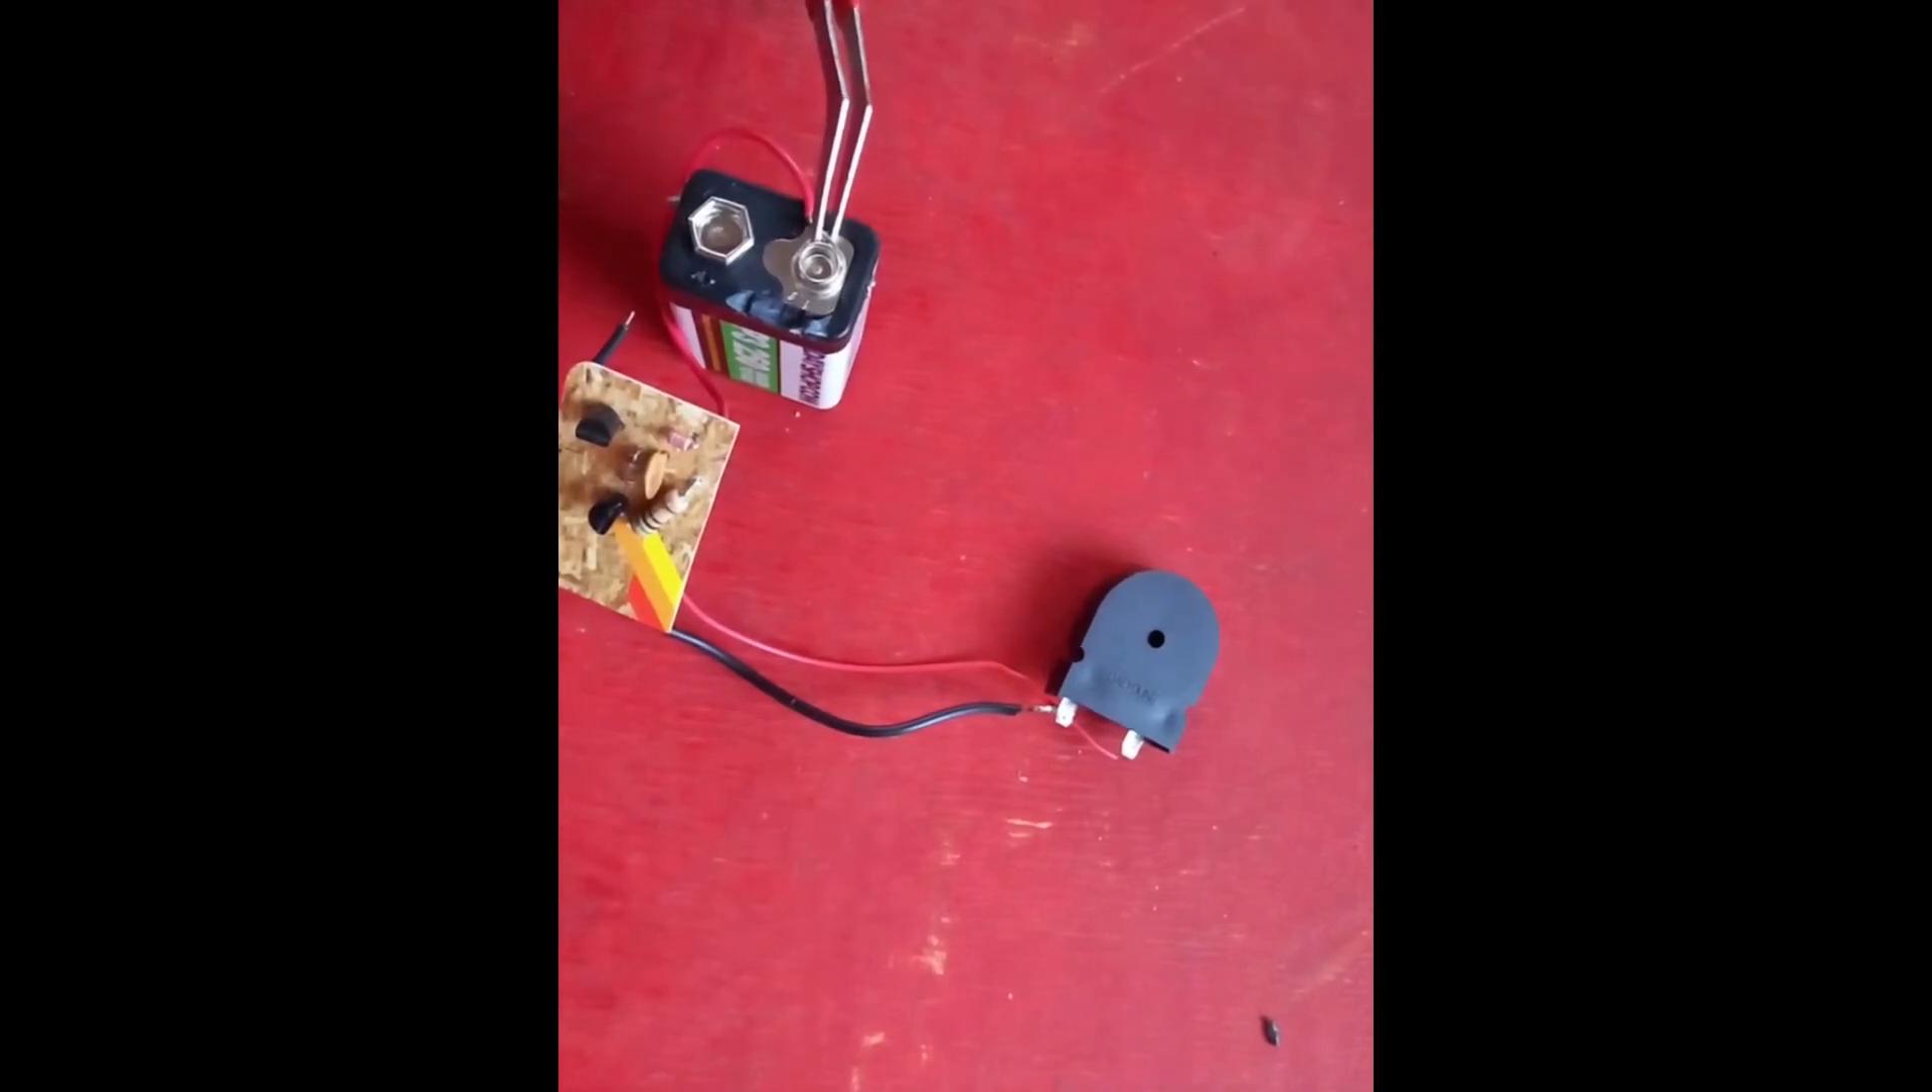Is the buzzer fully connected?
Yes.